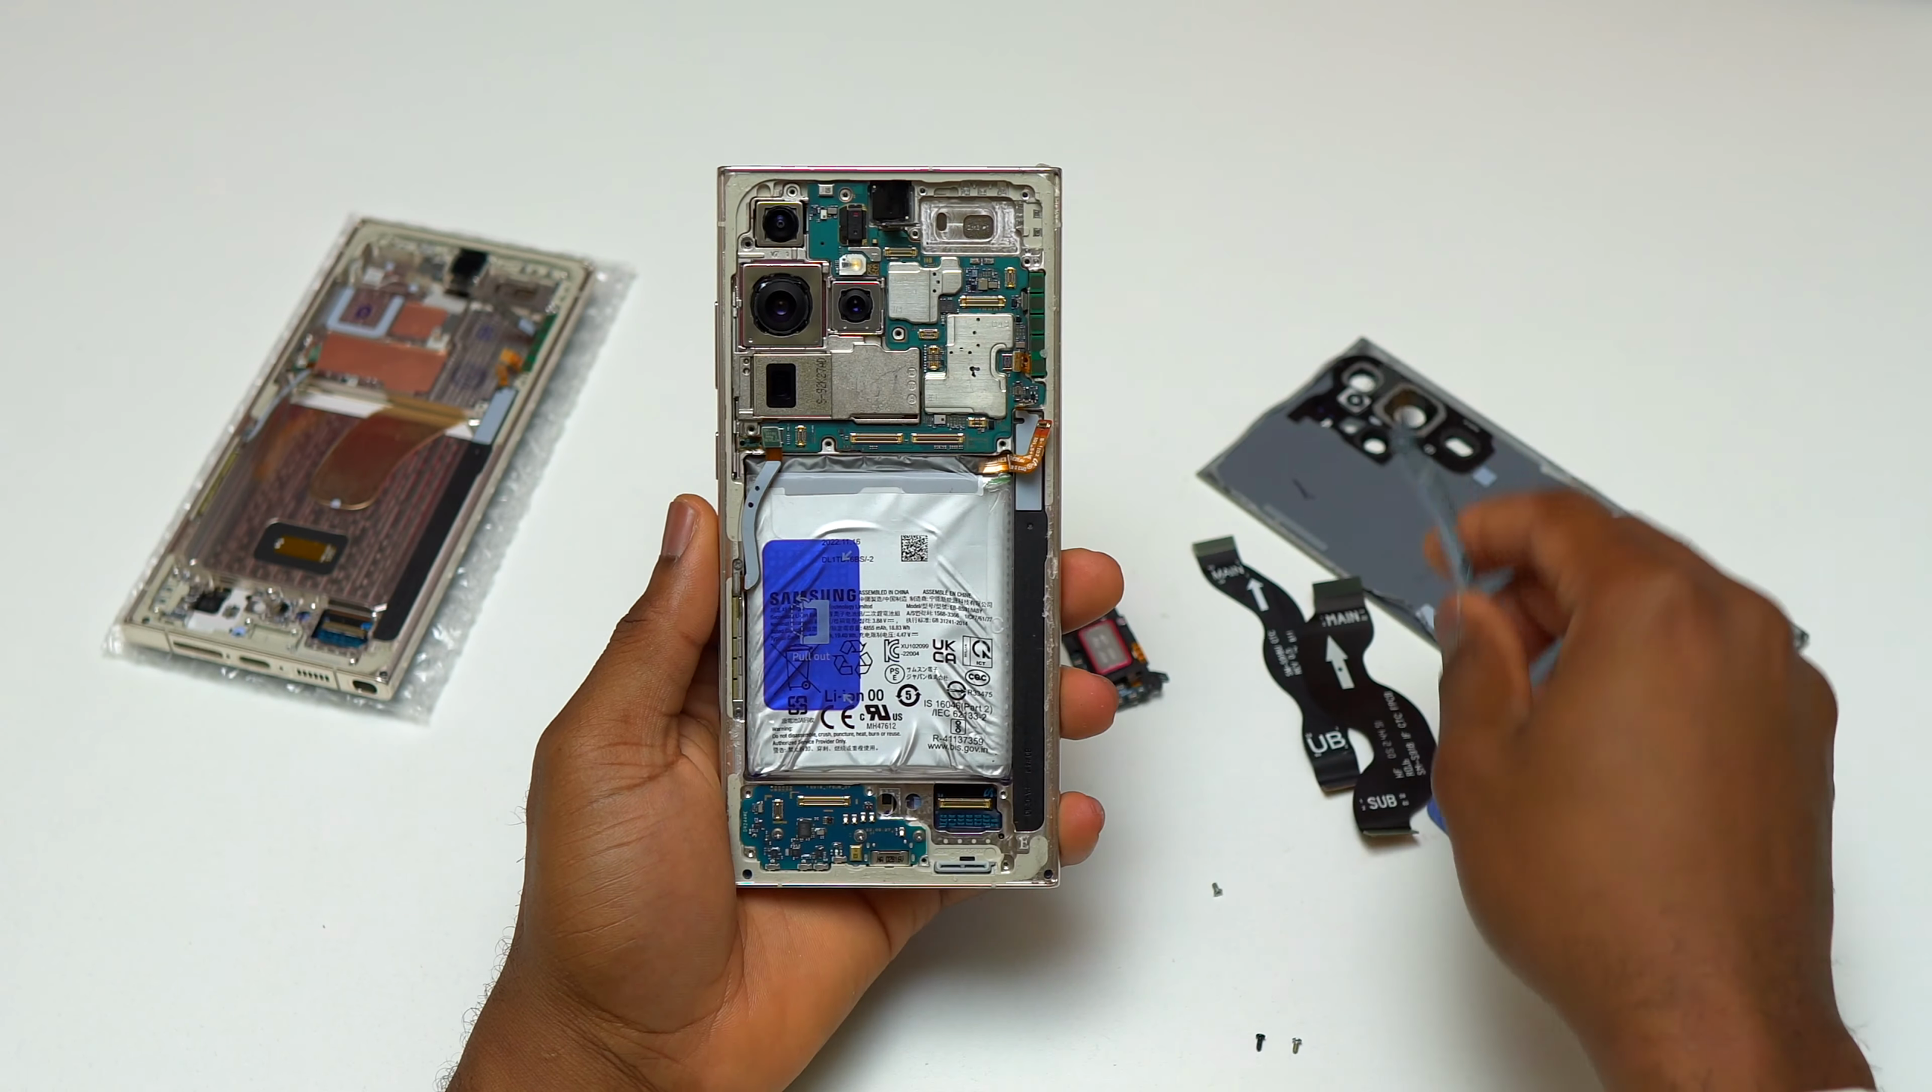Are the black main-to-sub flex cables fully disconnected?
Yes.